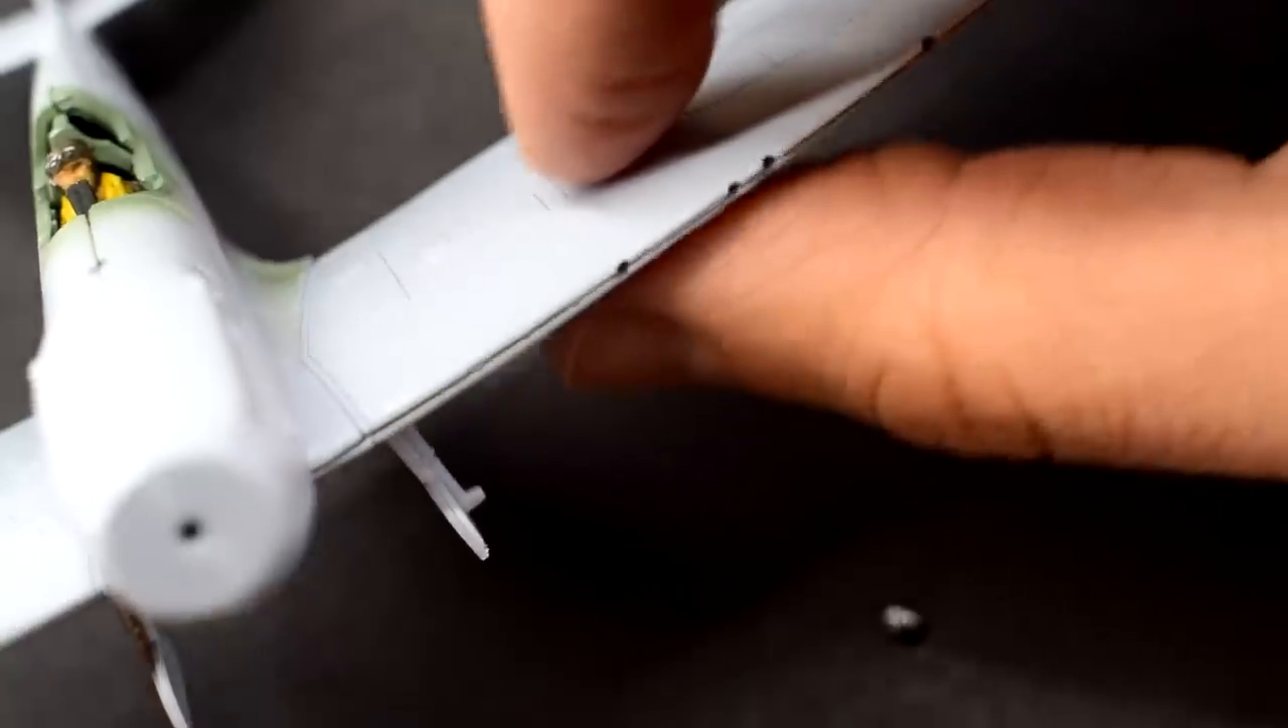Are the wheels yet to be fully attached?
Yes.